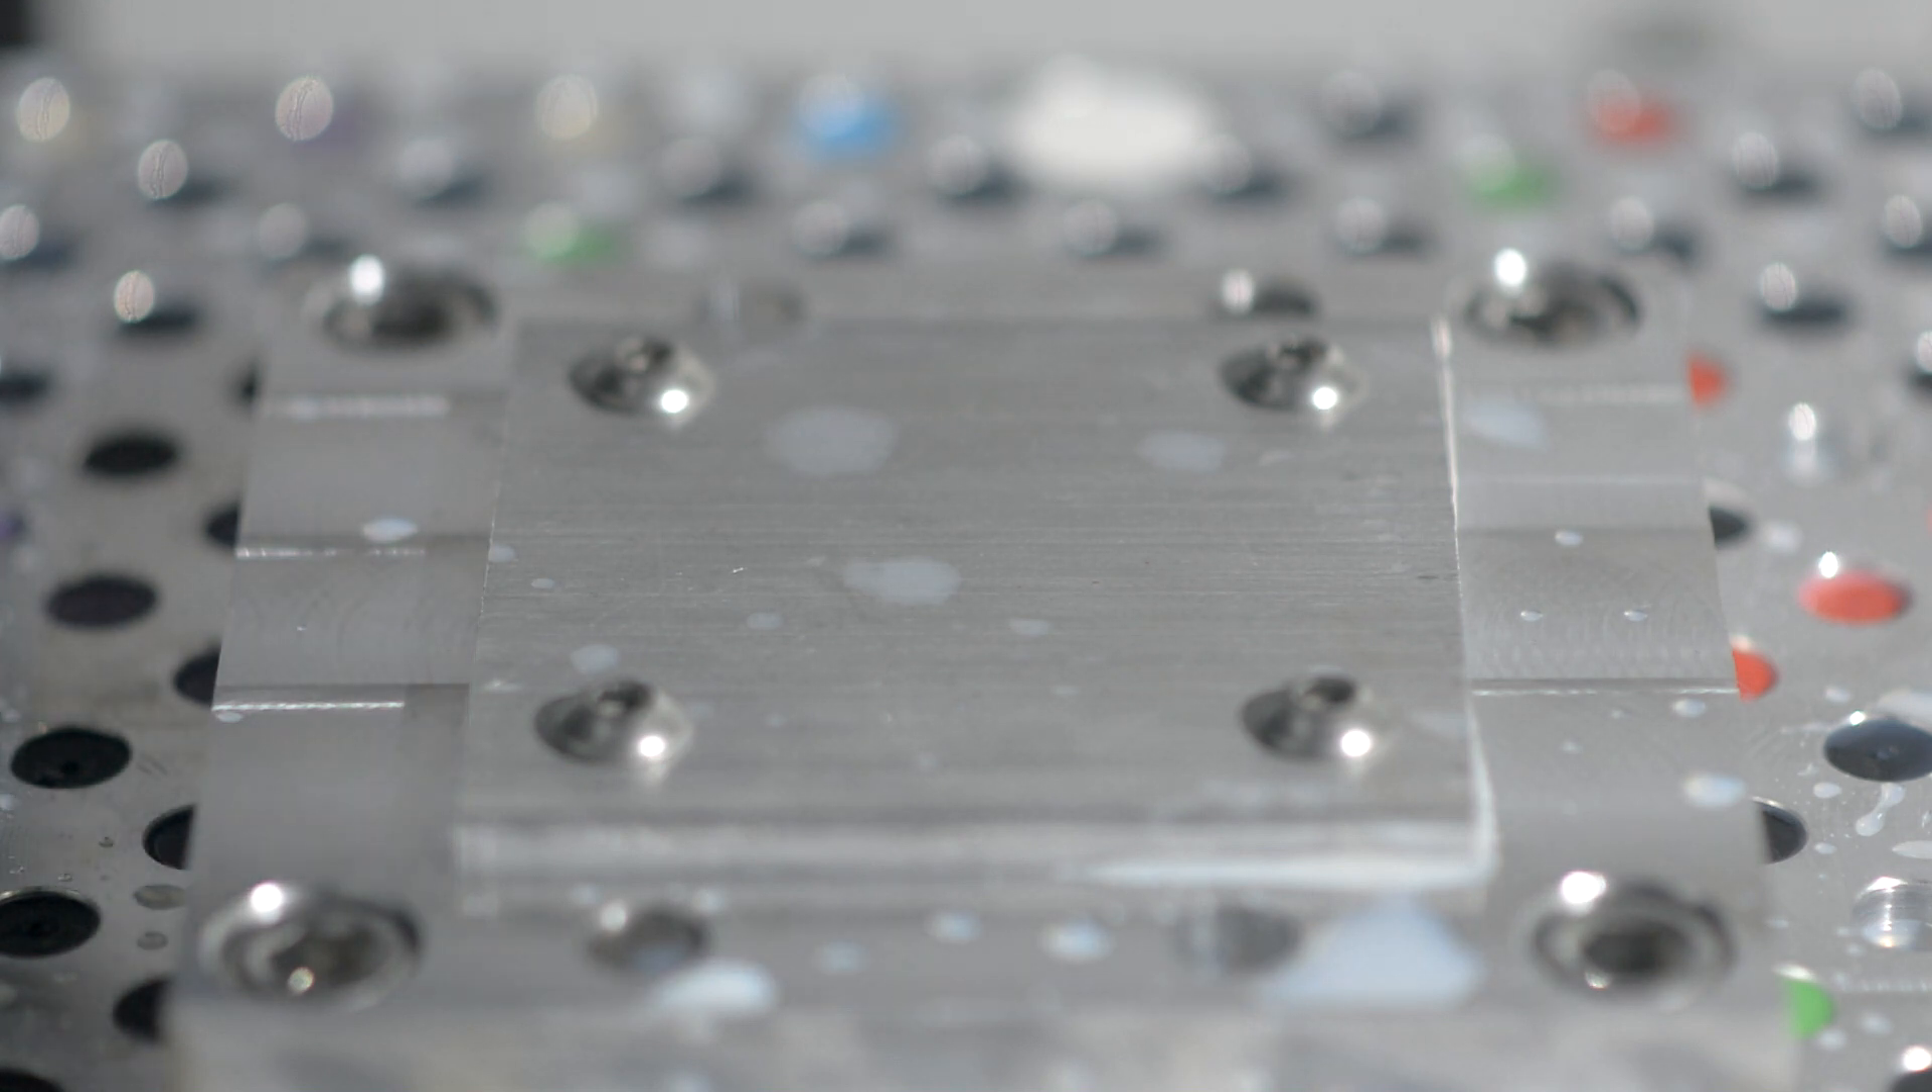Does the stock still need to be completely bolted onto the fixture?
No.